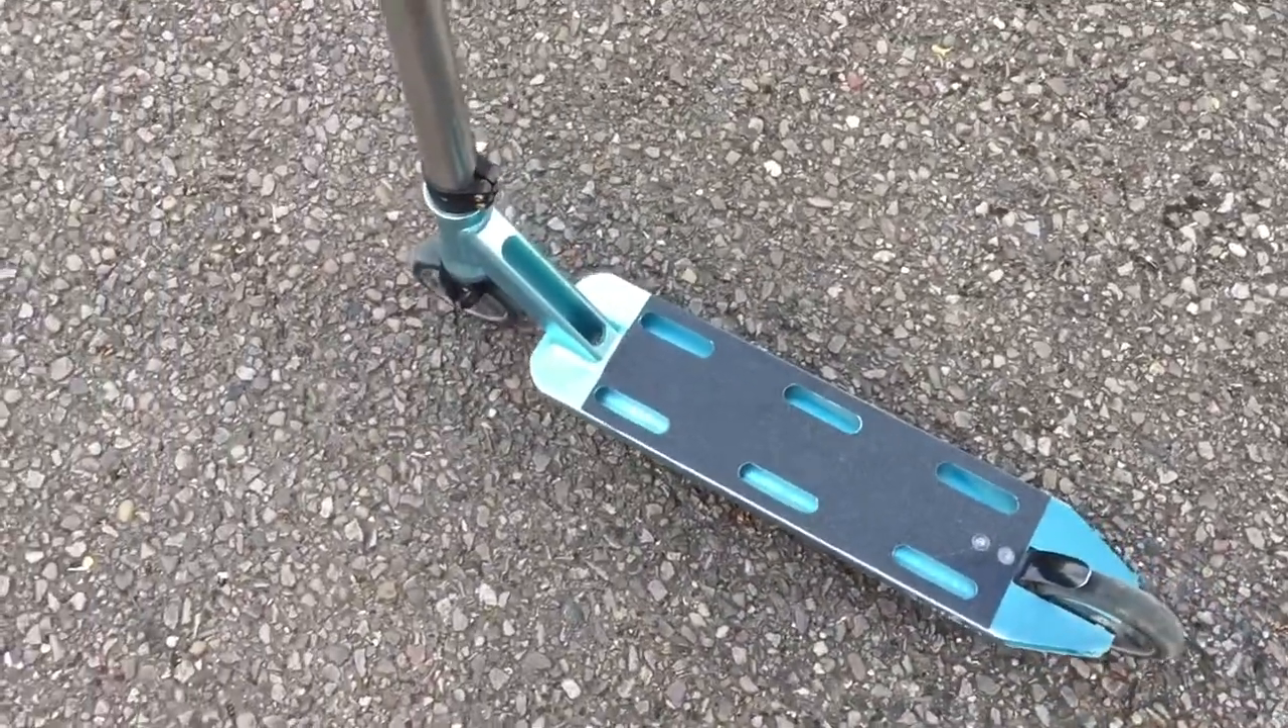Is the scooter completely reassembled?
Yes.